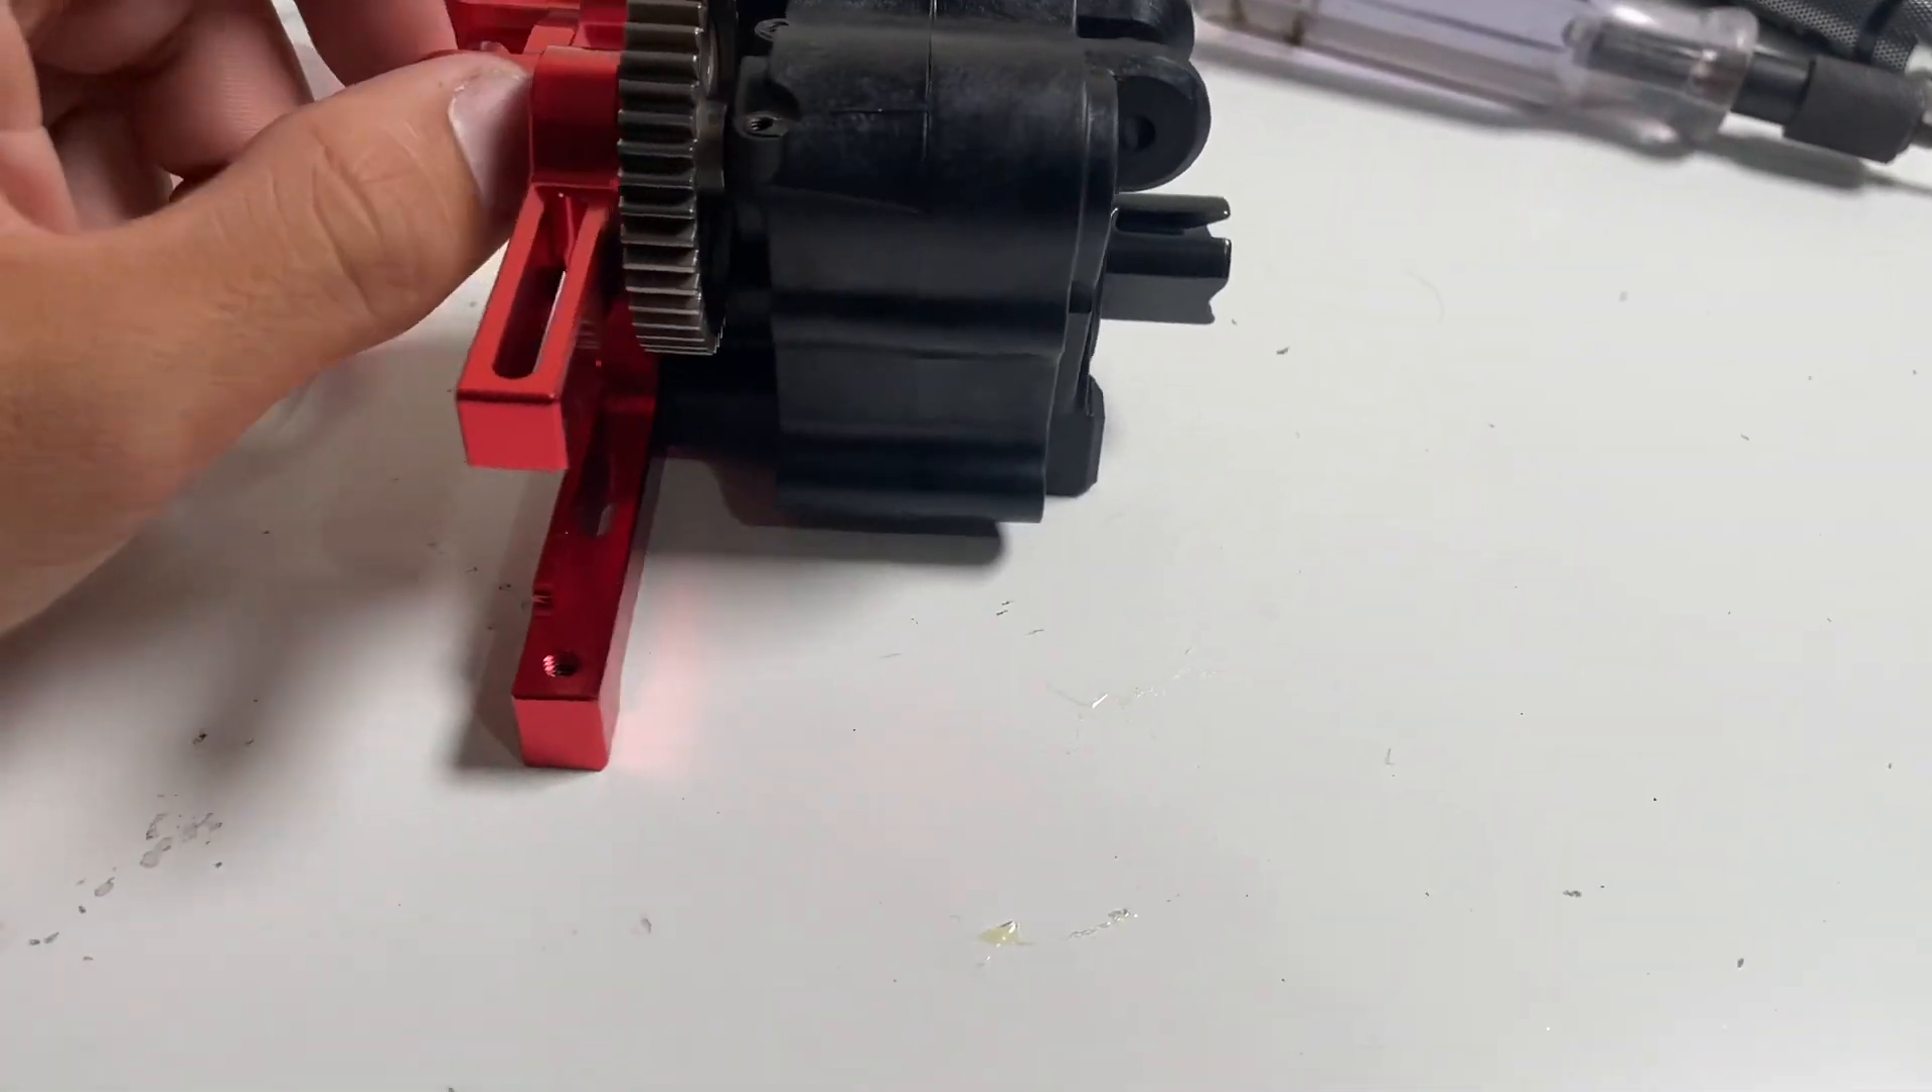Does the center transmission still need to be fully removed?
No.